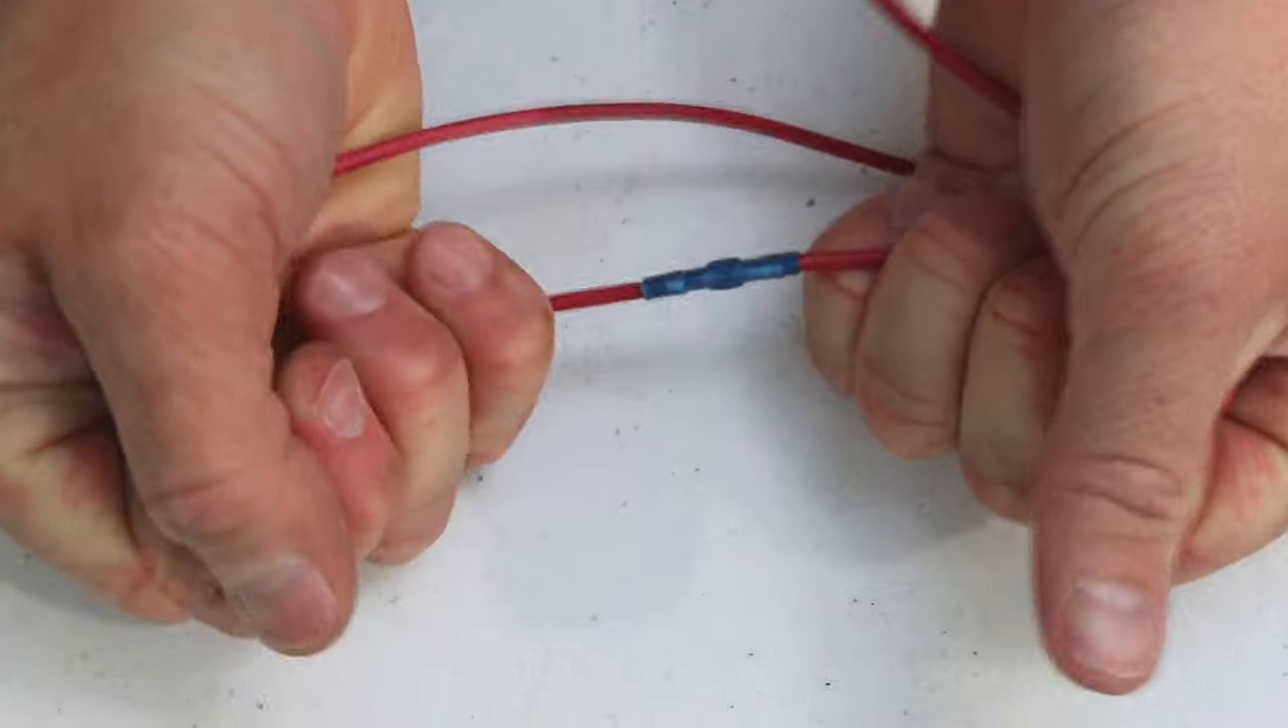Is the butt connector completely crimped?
Yes.